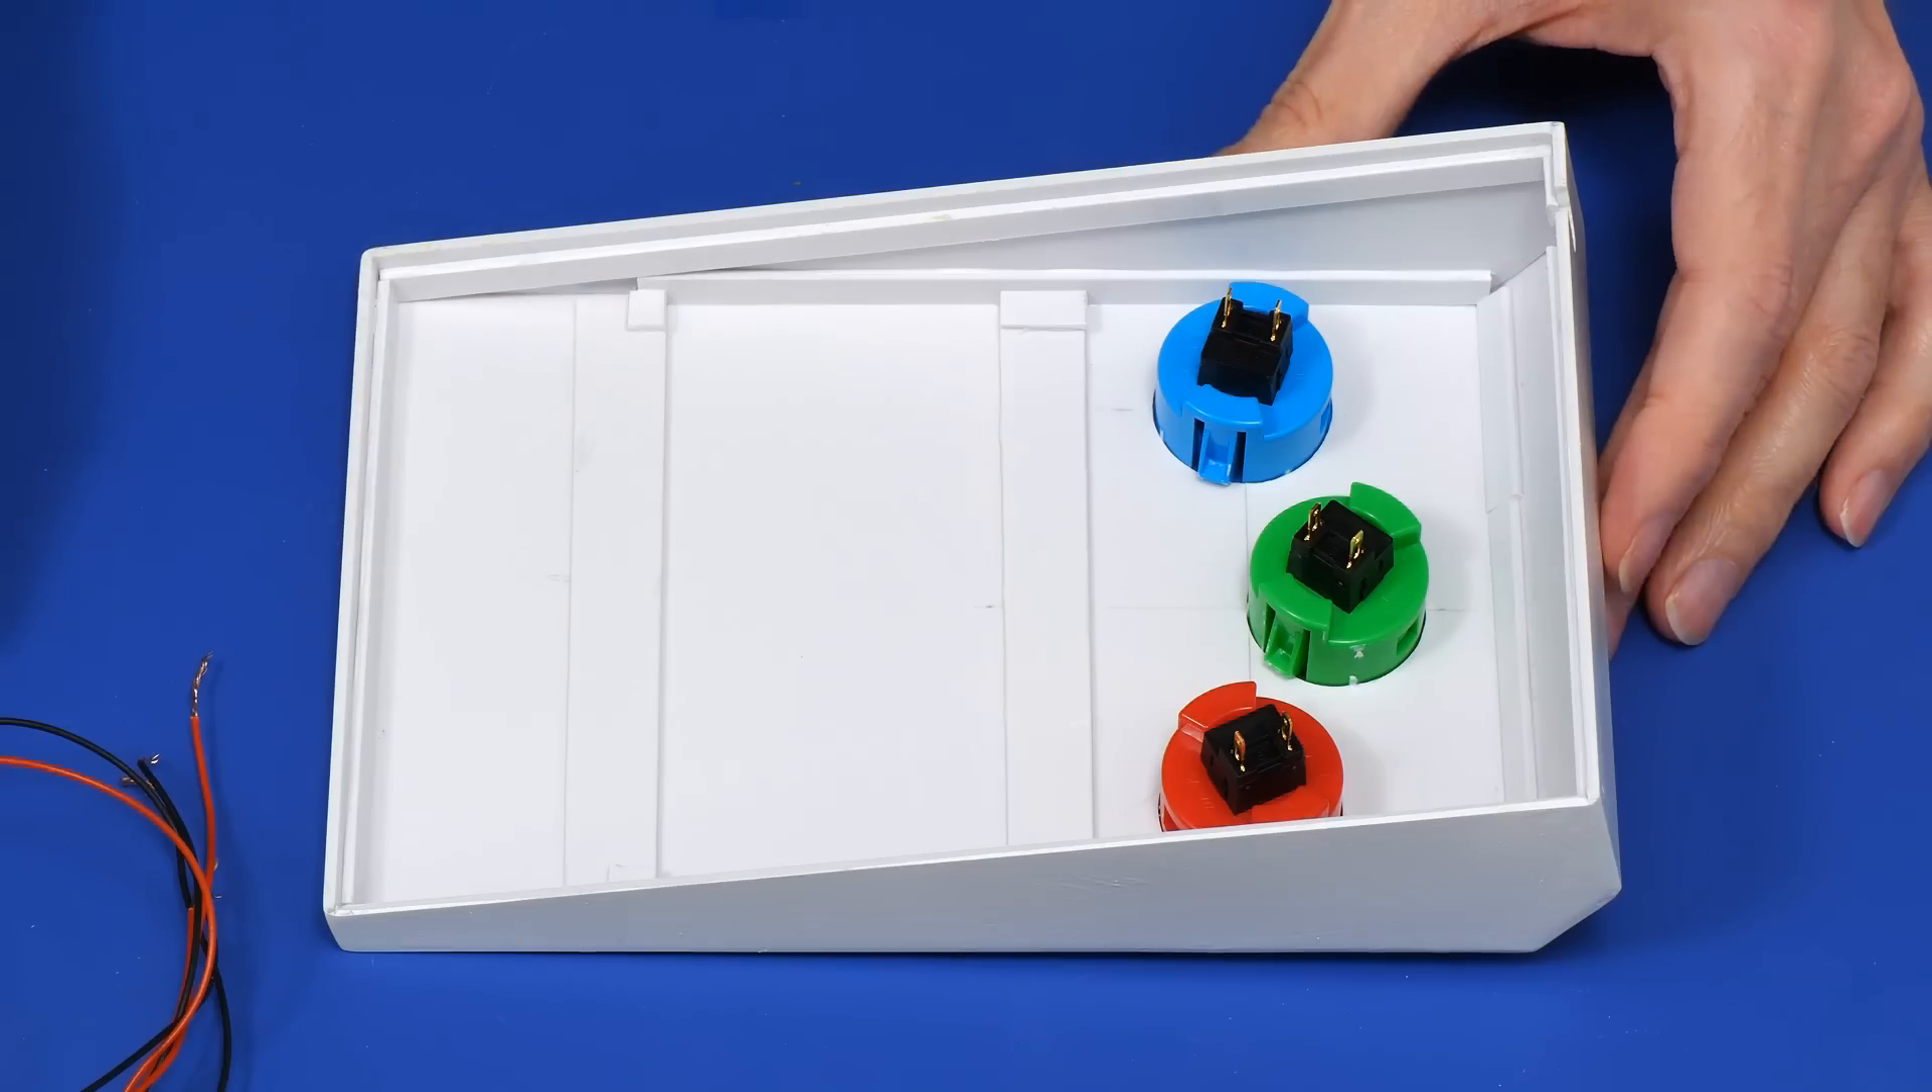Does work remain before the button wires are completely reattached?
Yes.